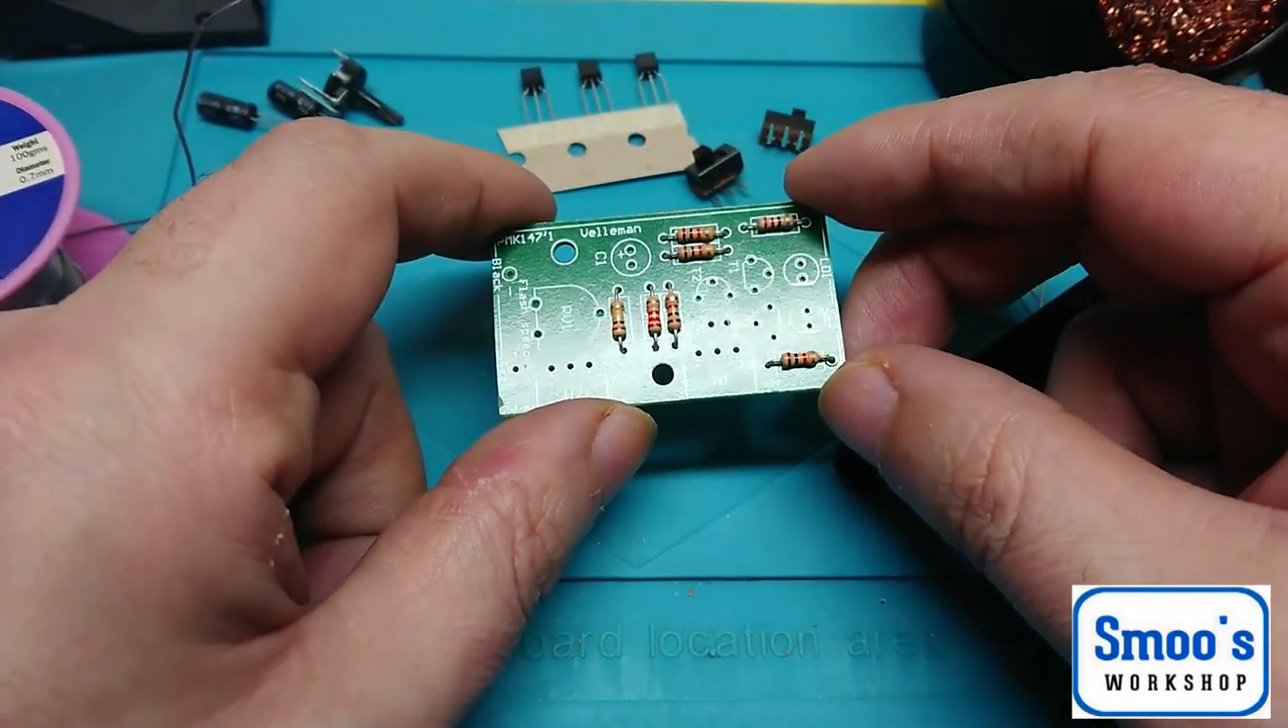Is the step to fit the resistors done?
Yes.